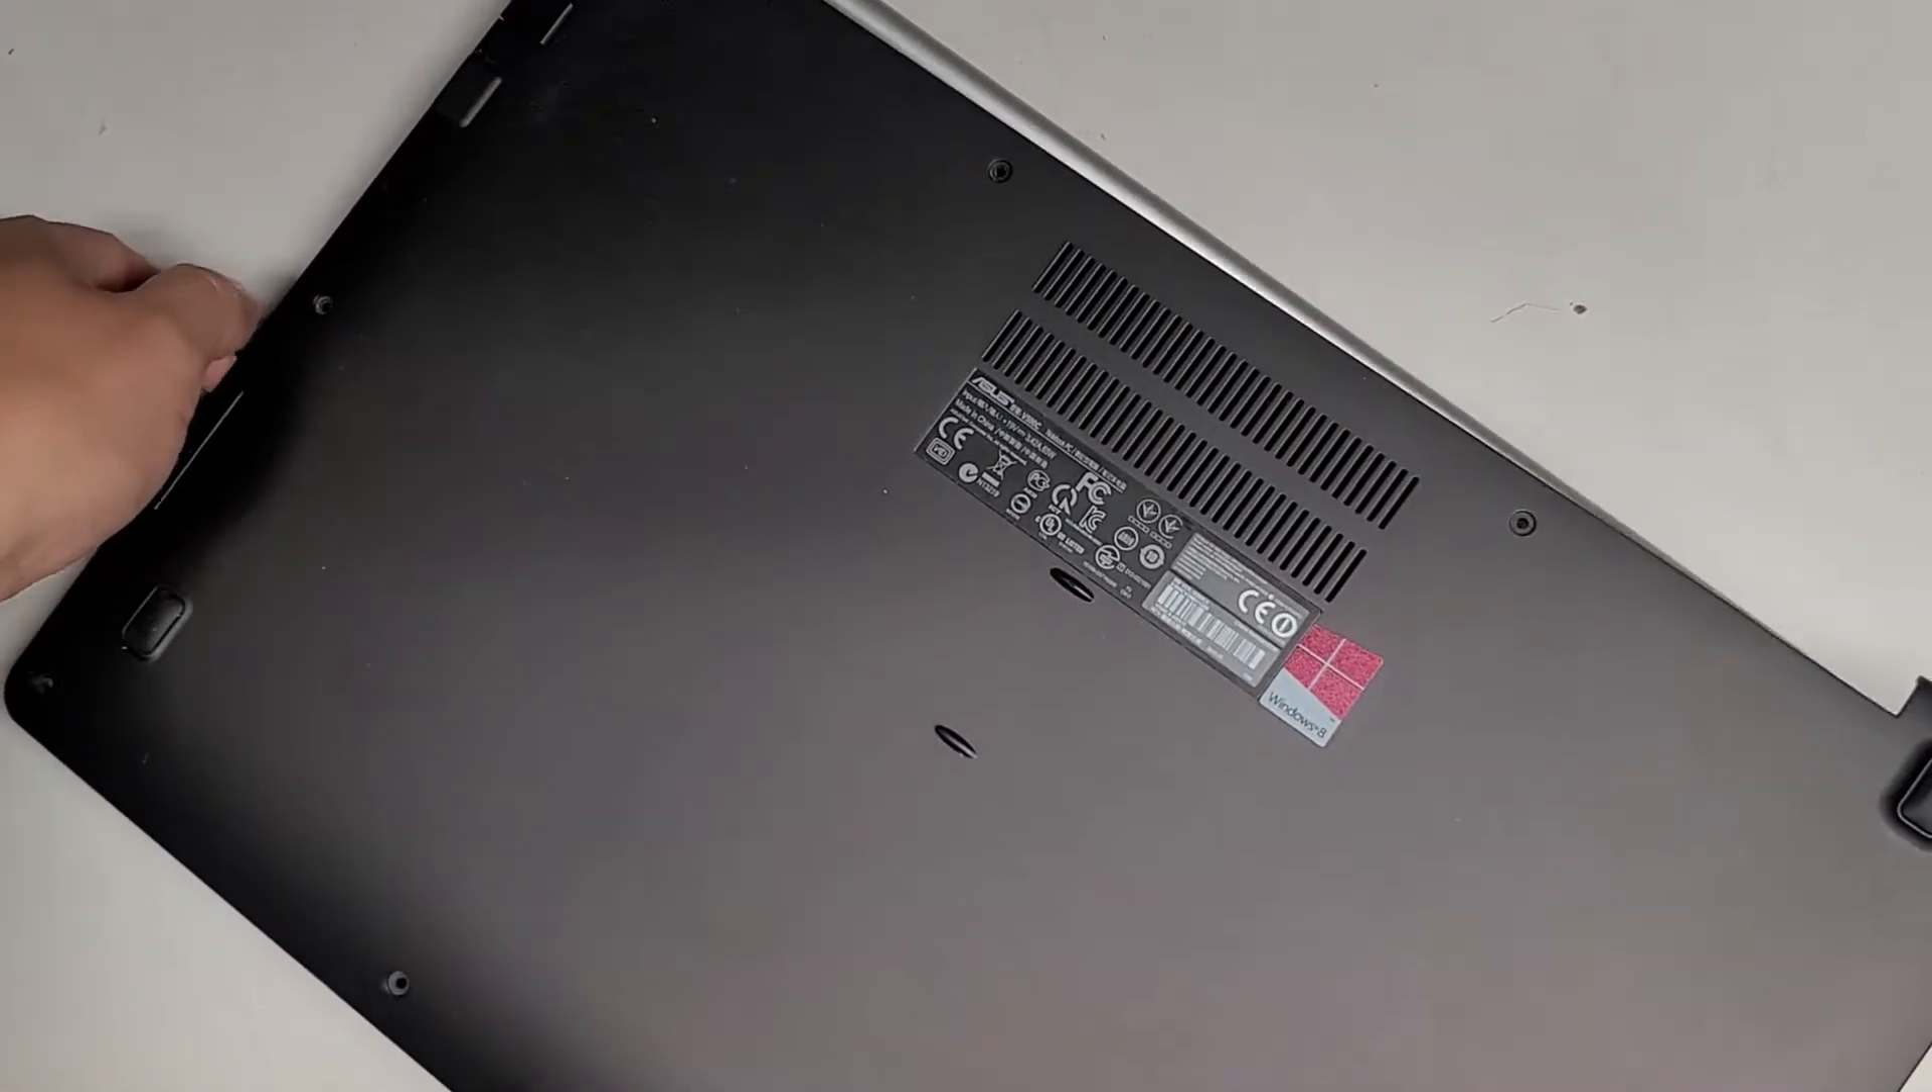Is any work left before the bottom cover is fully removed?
Yes.